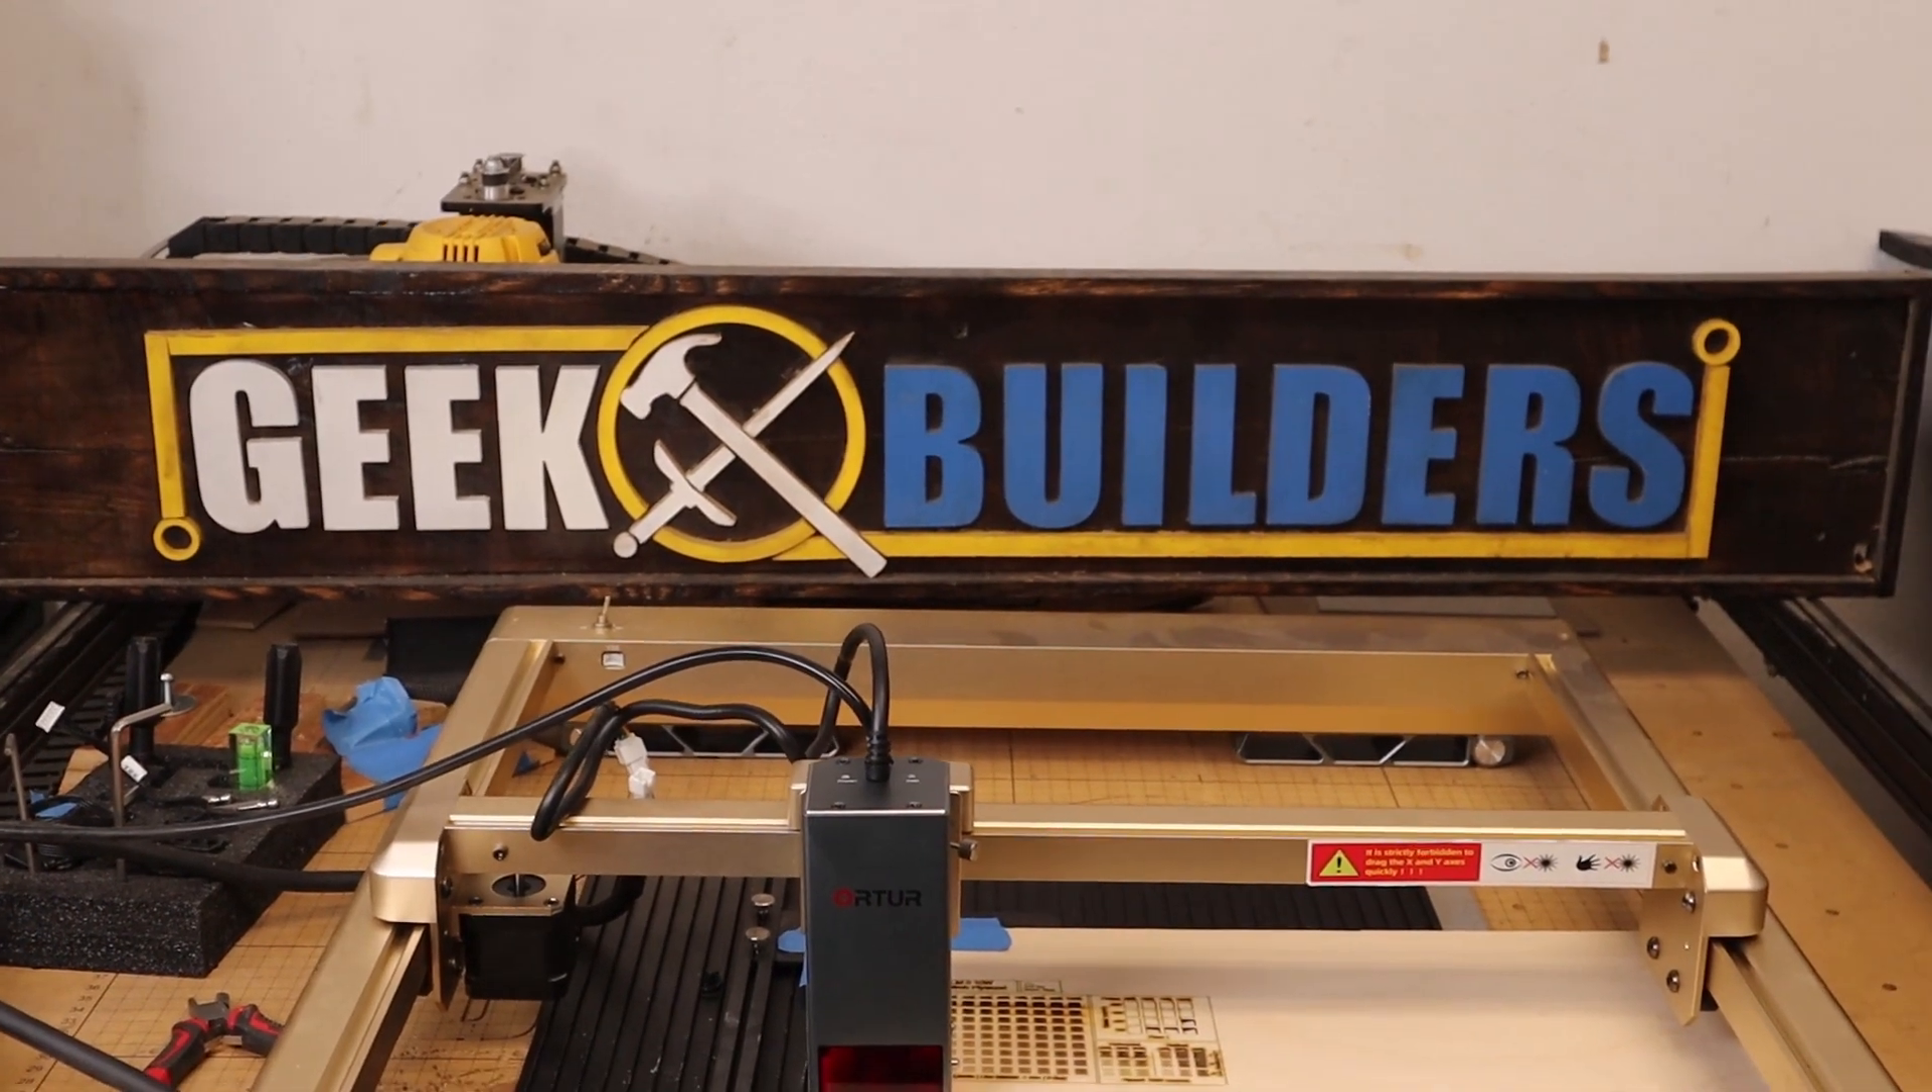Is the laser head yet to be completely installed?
No.